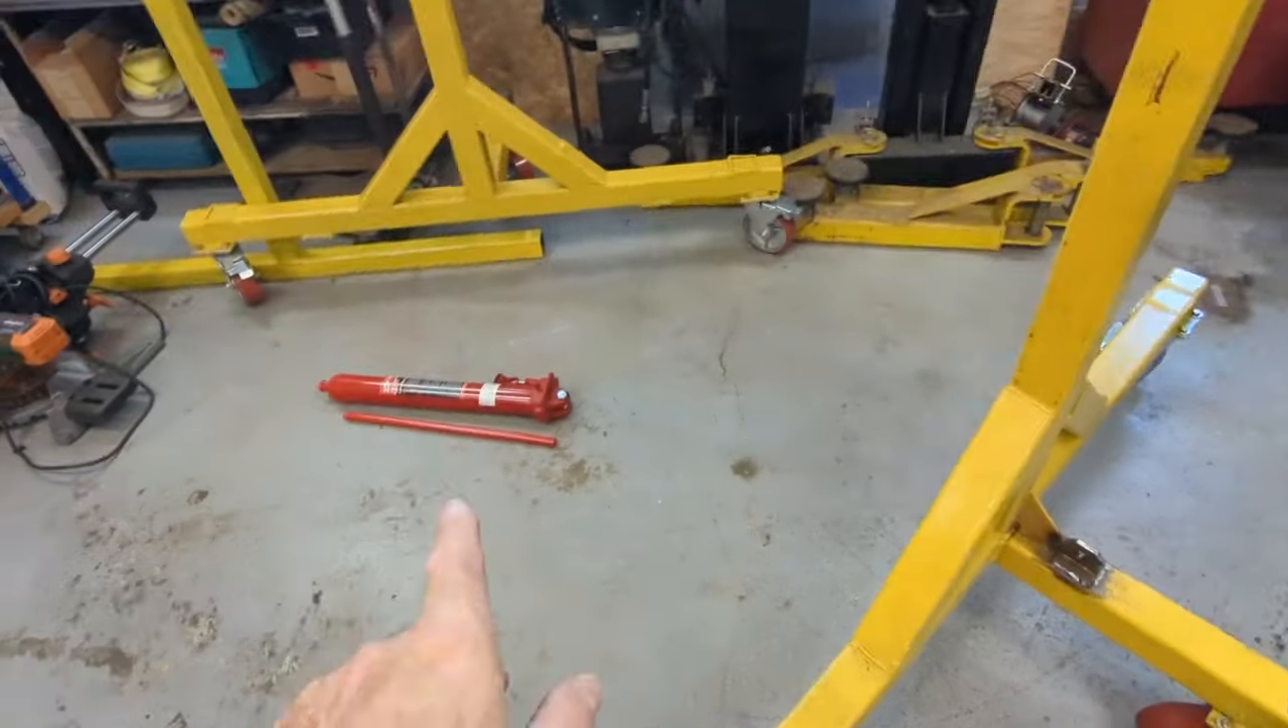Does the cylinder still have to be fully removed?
No.